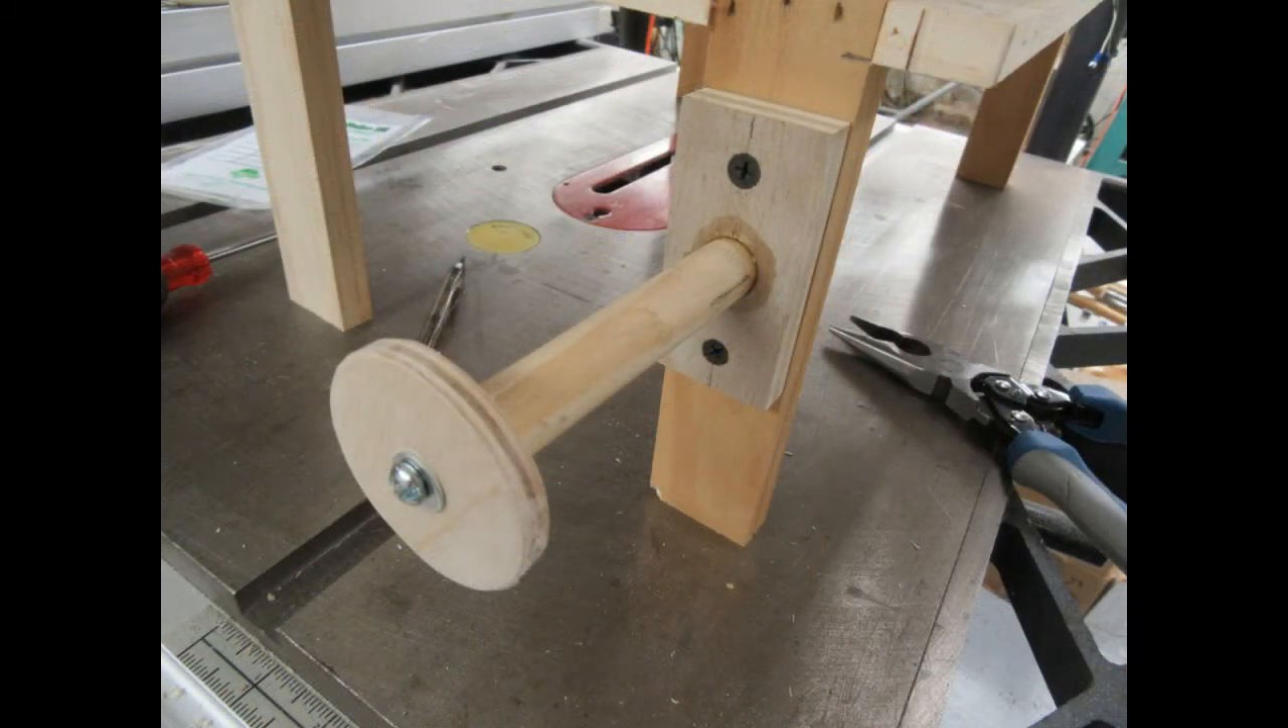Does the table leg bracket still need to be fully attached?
No.